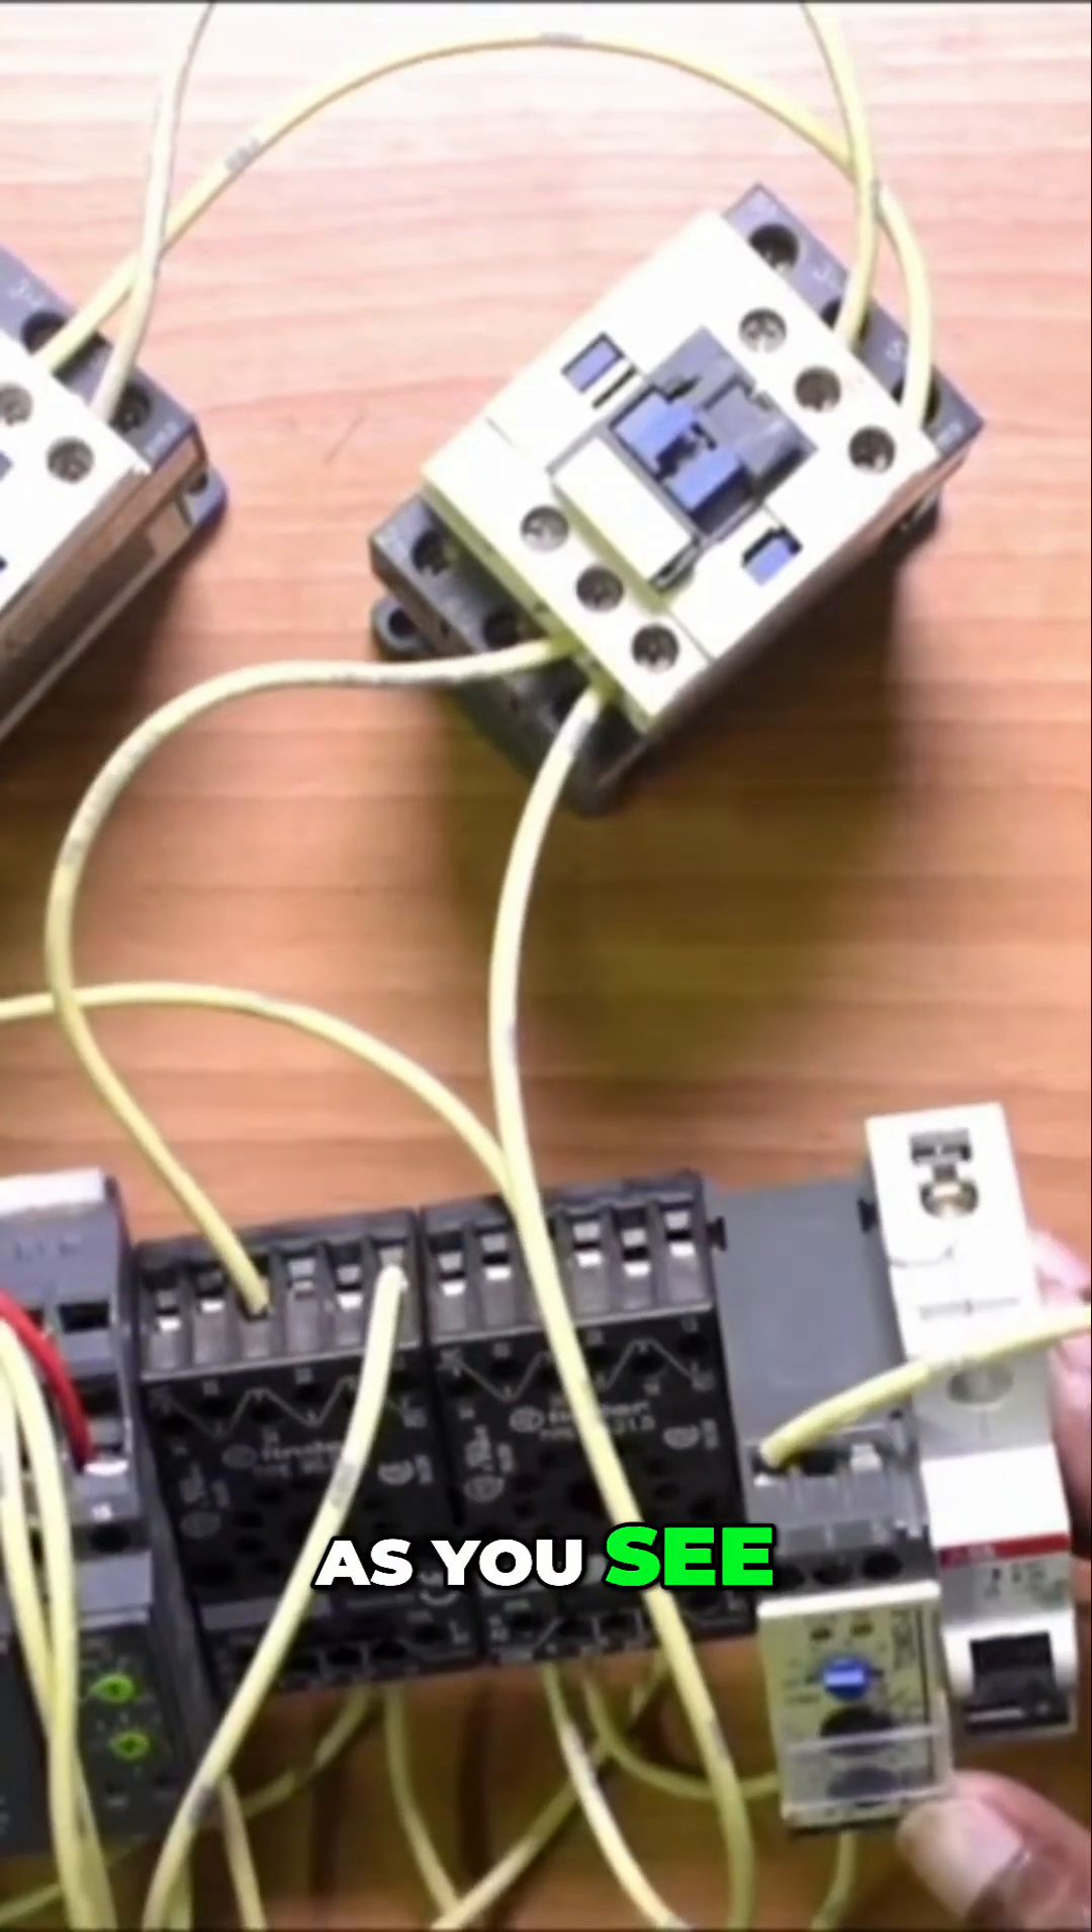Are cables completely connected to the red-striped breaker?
No.